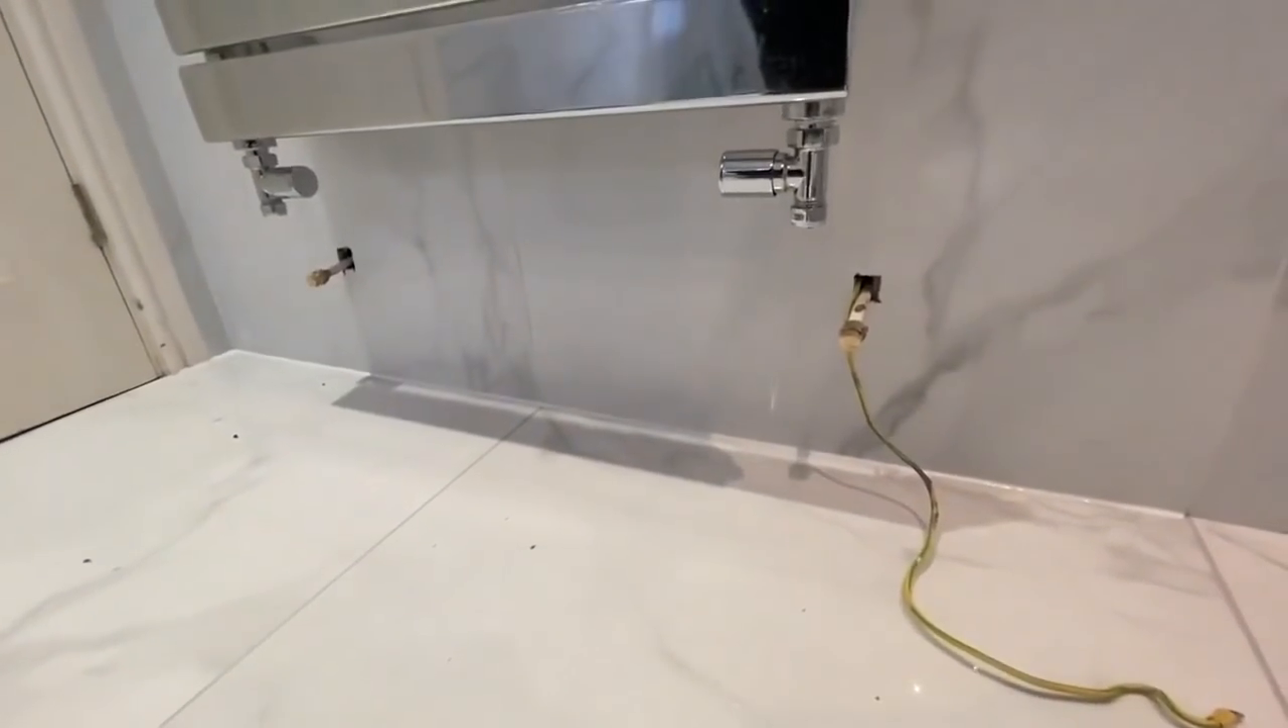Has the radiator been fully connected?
No.